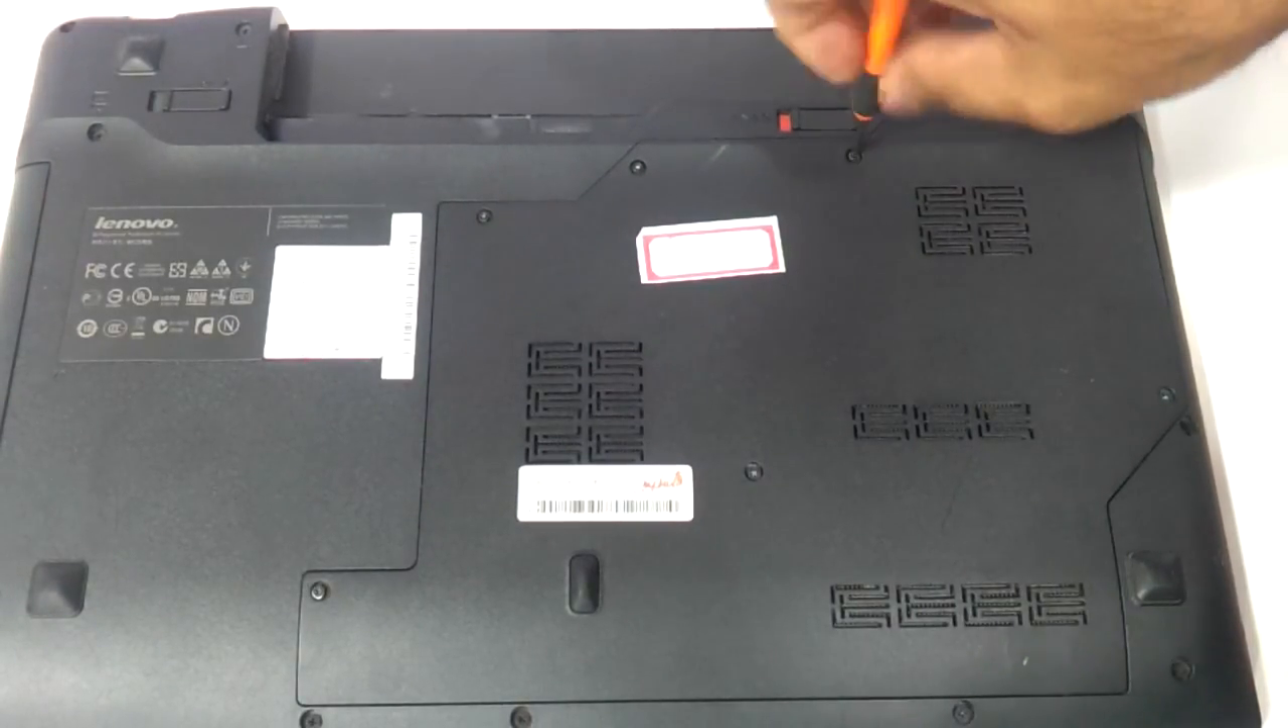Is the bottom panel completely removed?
No.